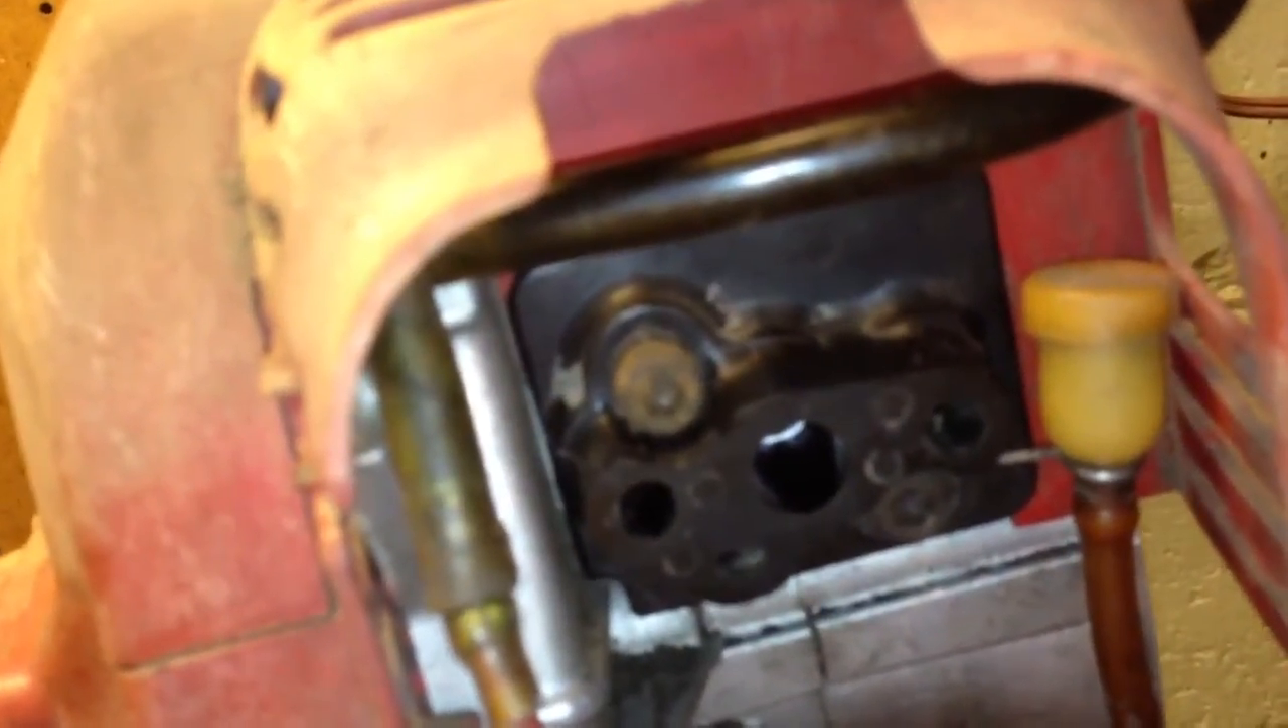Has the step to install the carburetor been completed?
No.